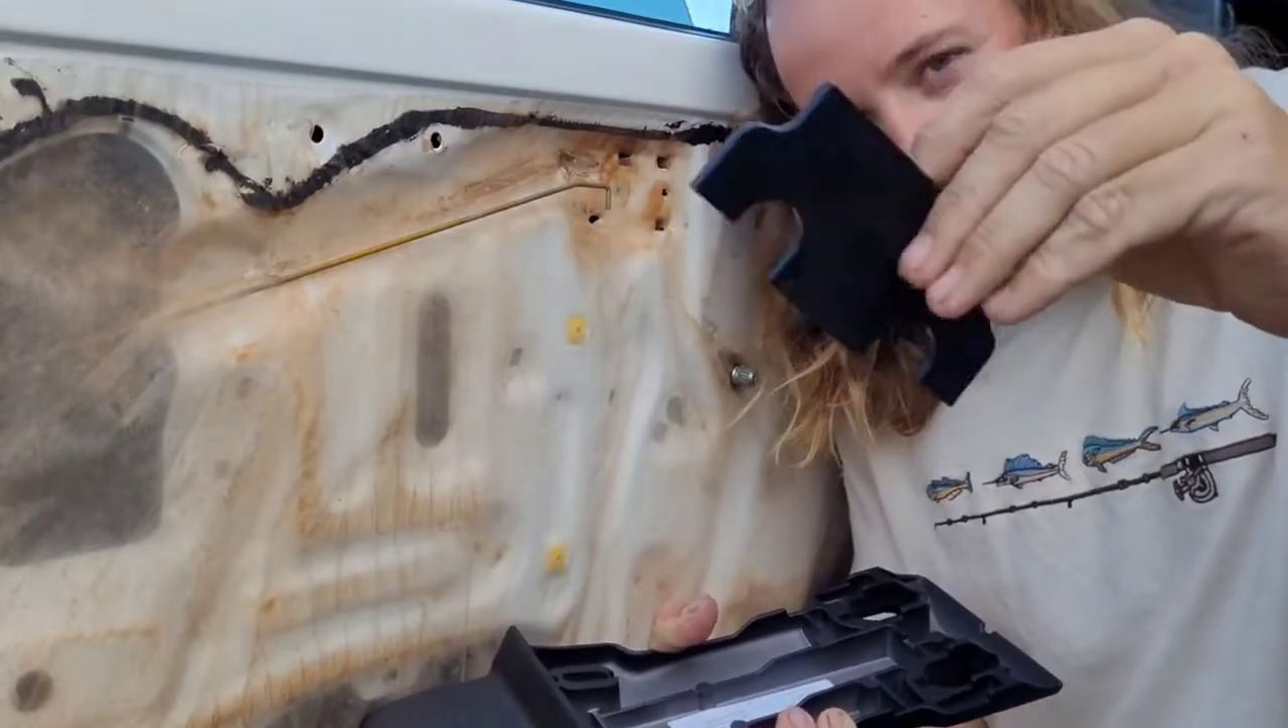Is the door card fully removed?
Yes.